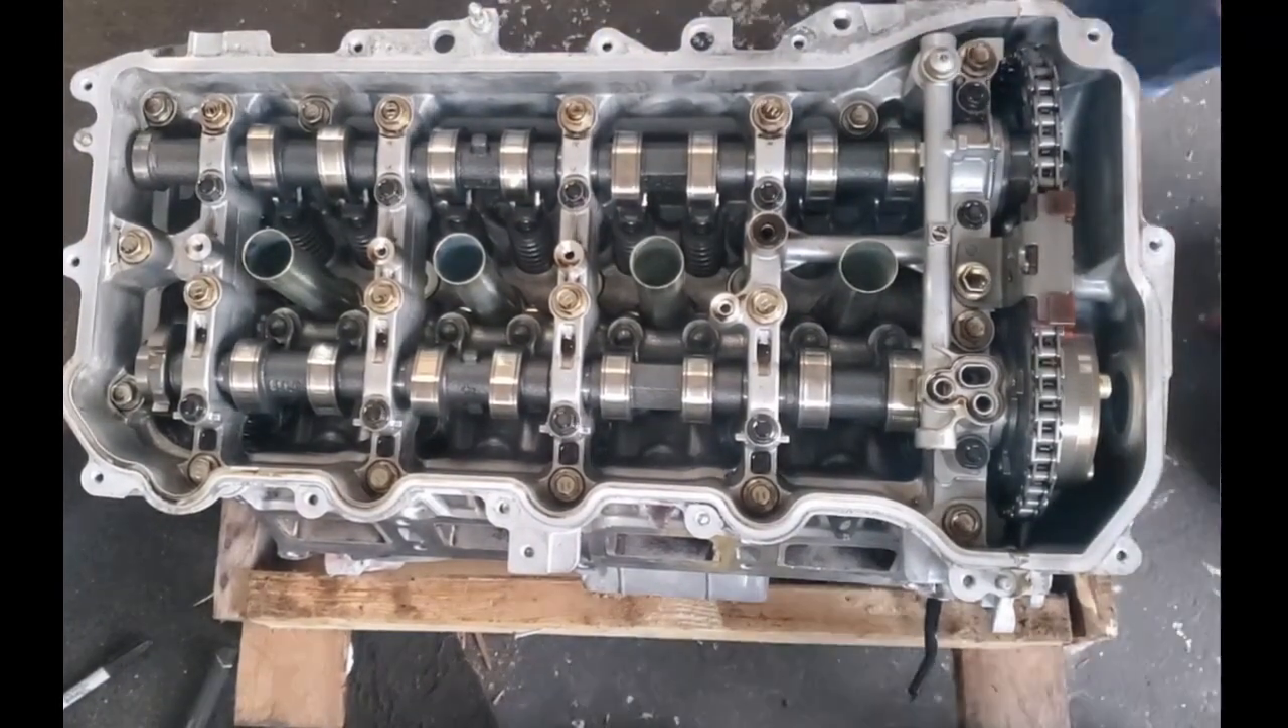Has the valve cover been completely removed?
Yes.